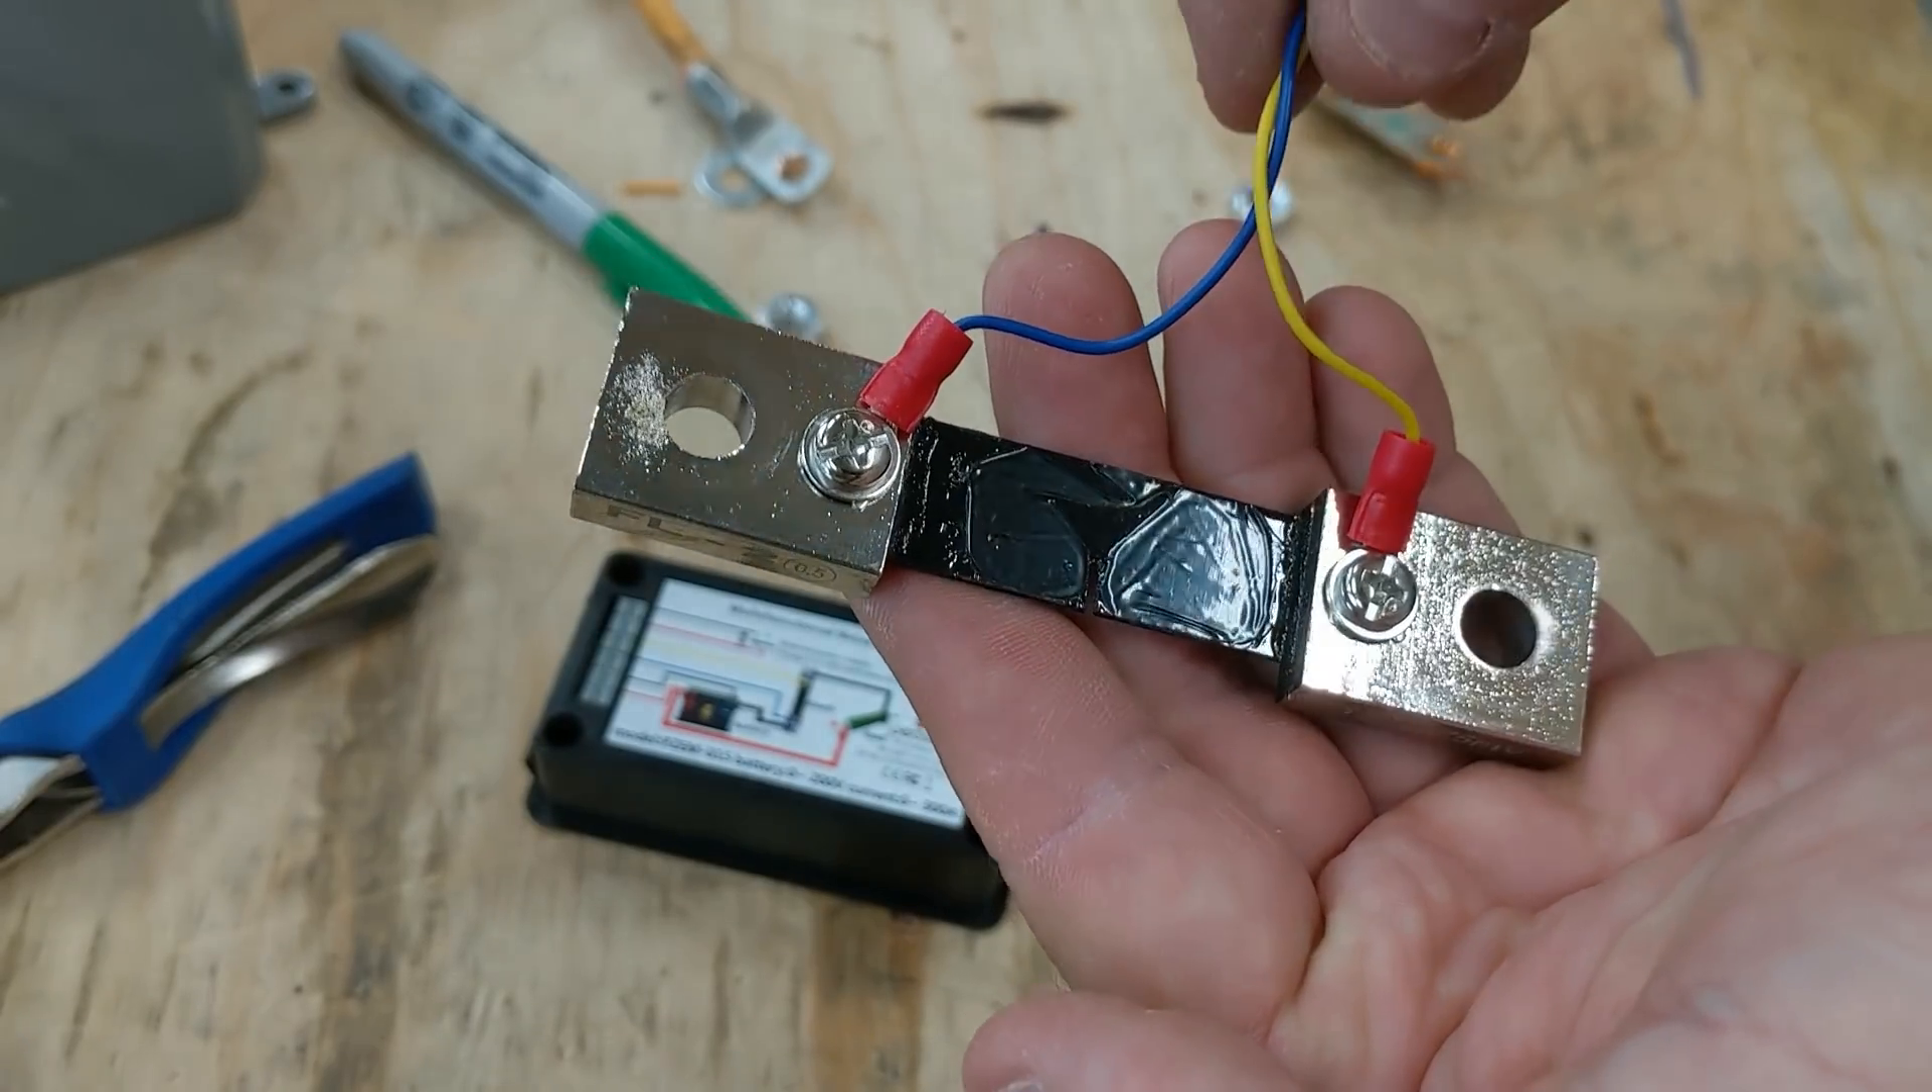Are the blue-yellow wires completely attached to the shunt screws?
Yes.